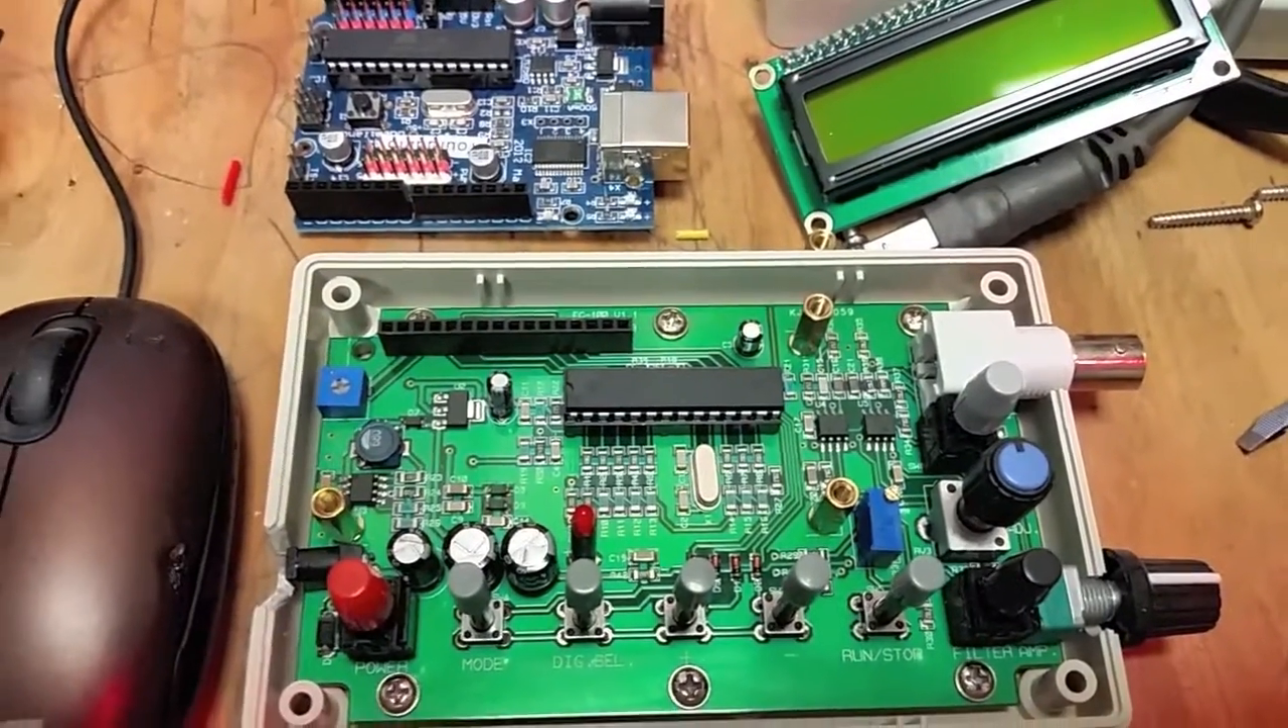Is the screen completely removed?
Yes.